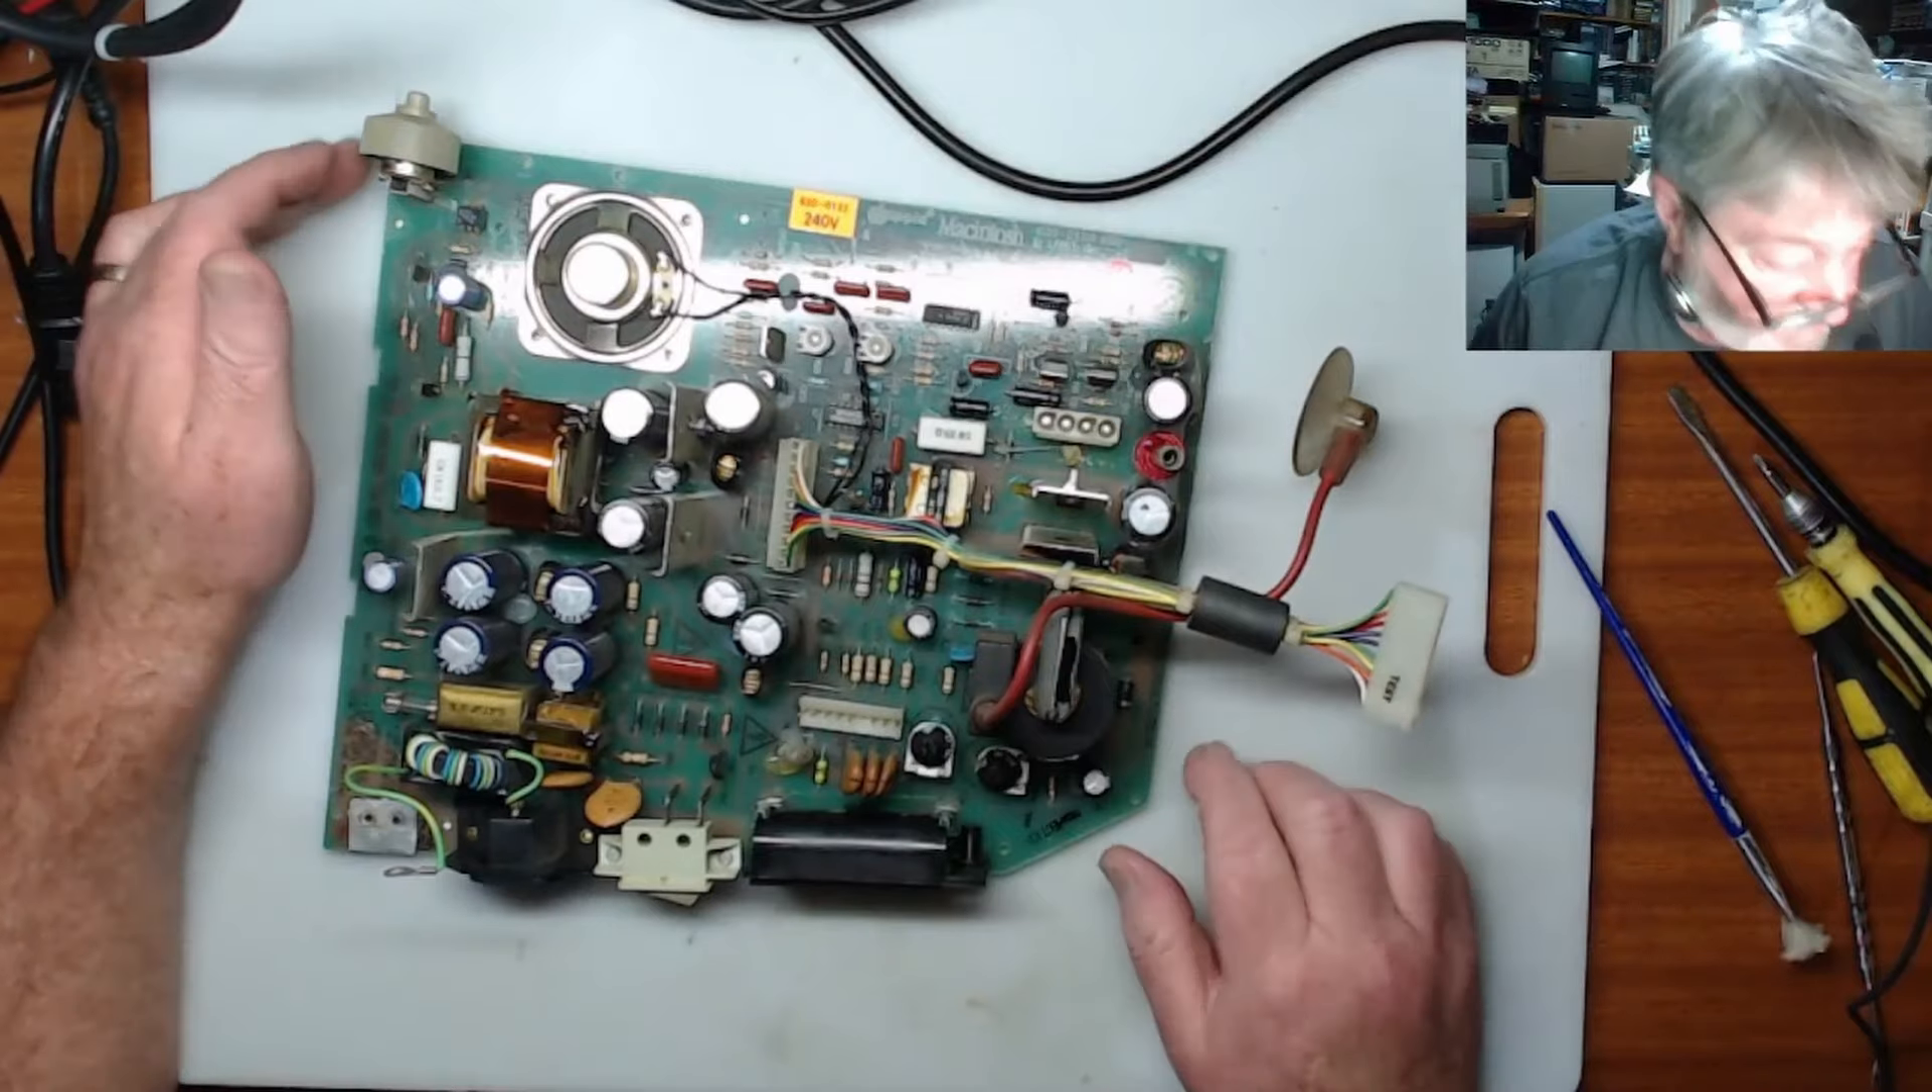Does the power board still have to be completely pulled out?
No.